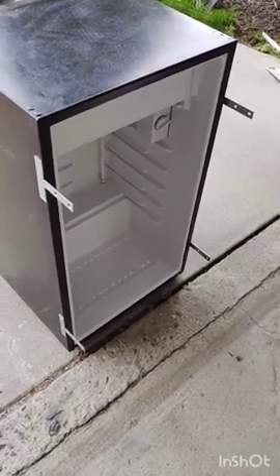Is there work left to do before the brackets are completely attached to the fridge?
No.